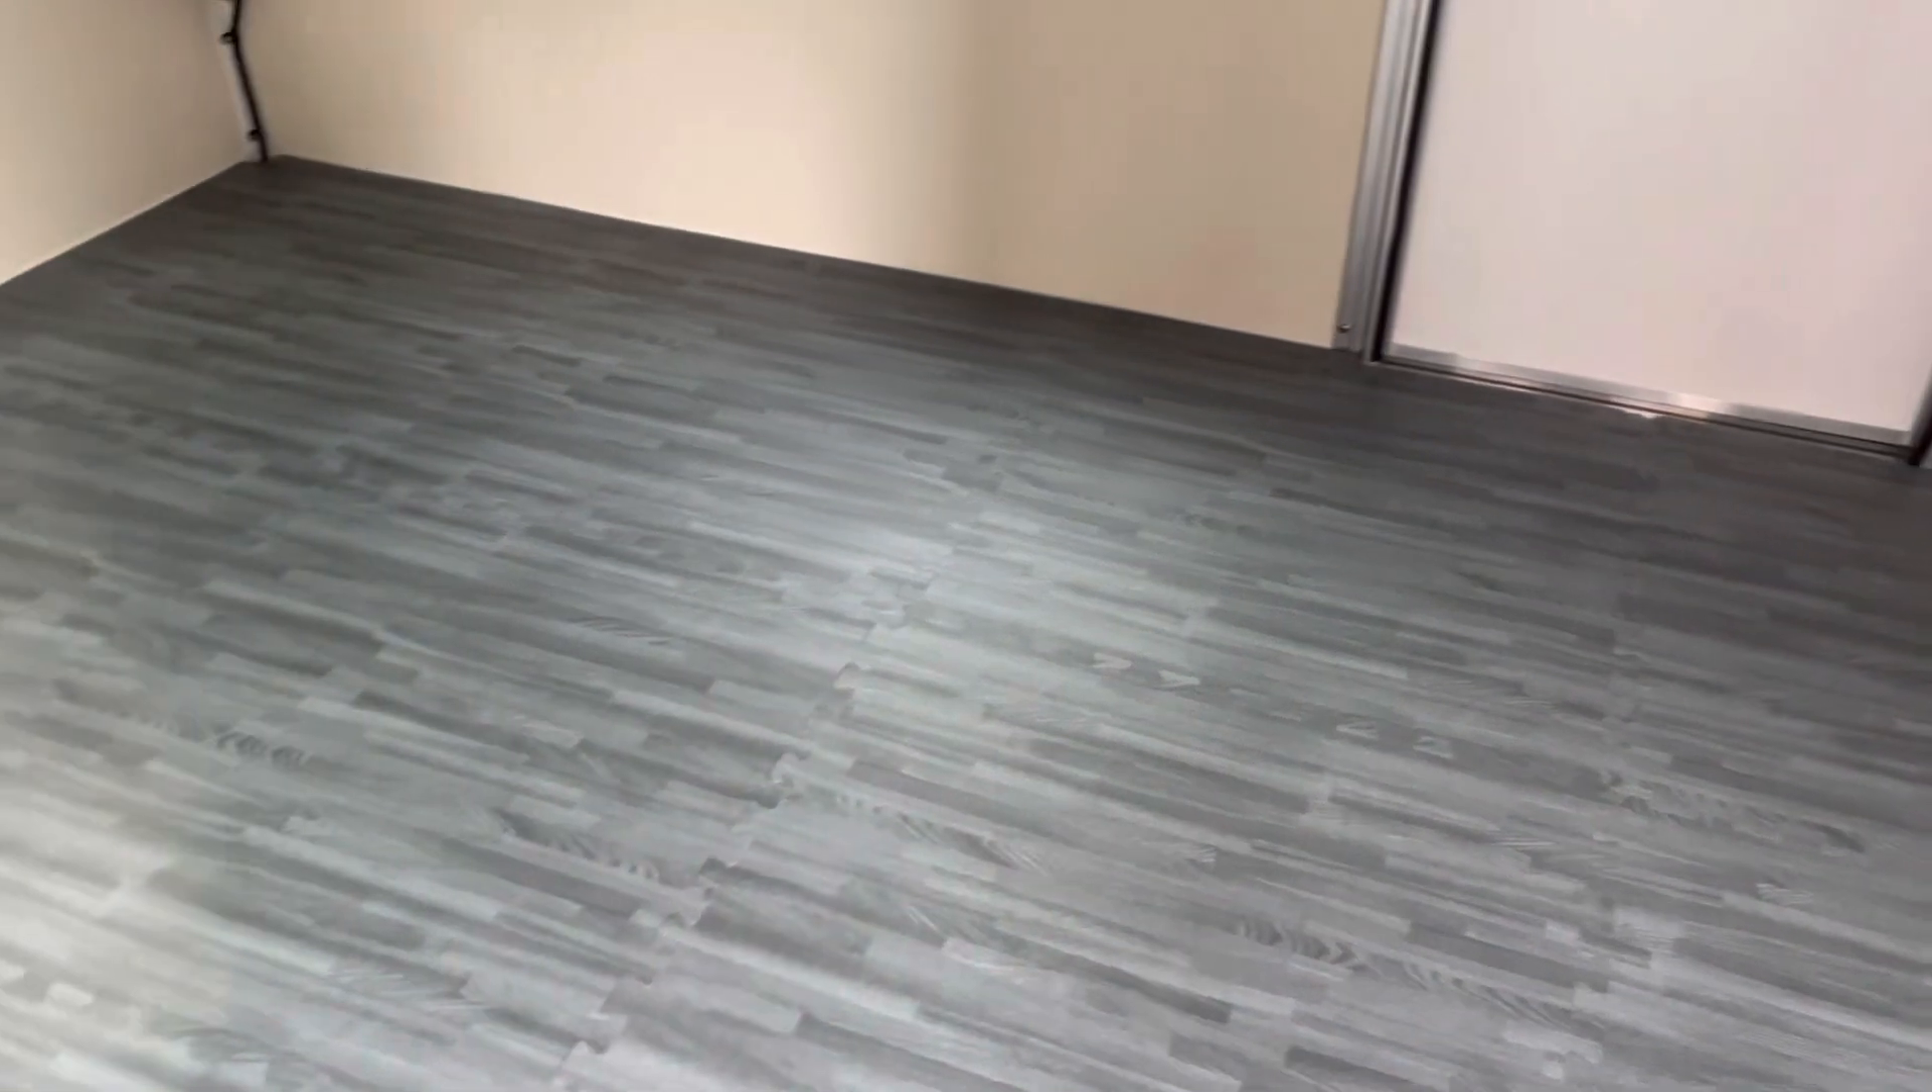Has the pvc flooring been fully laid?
Yes.